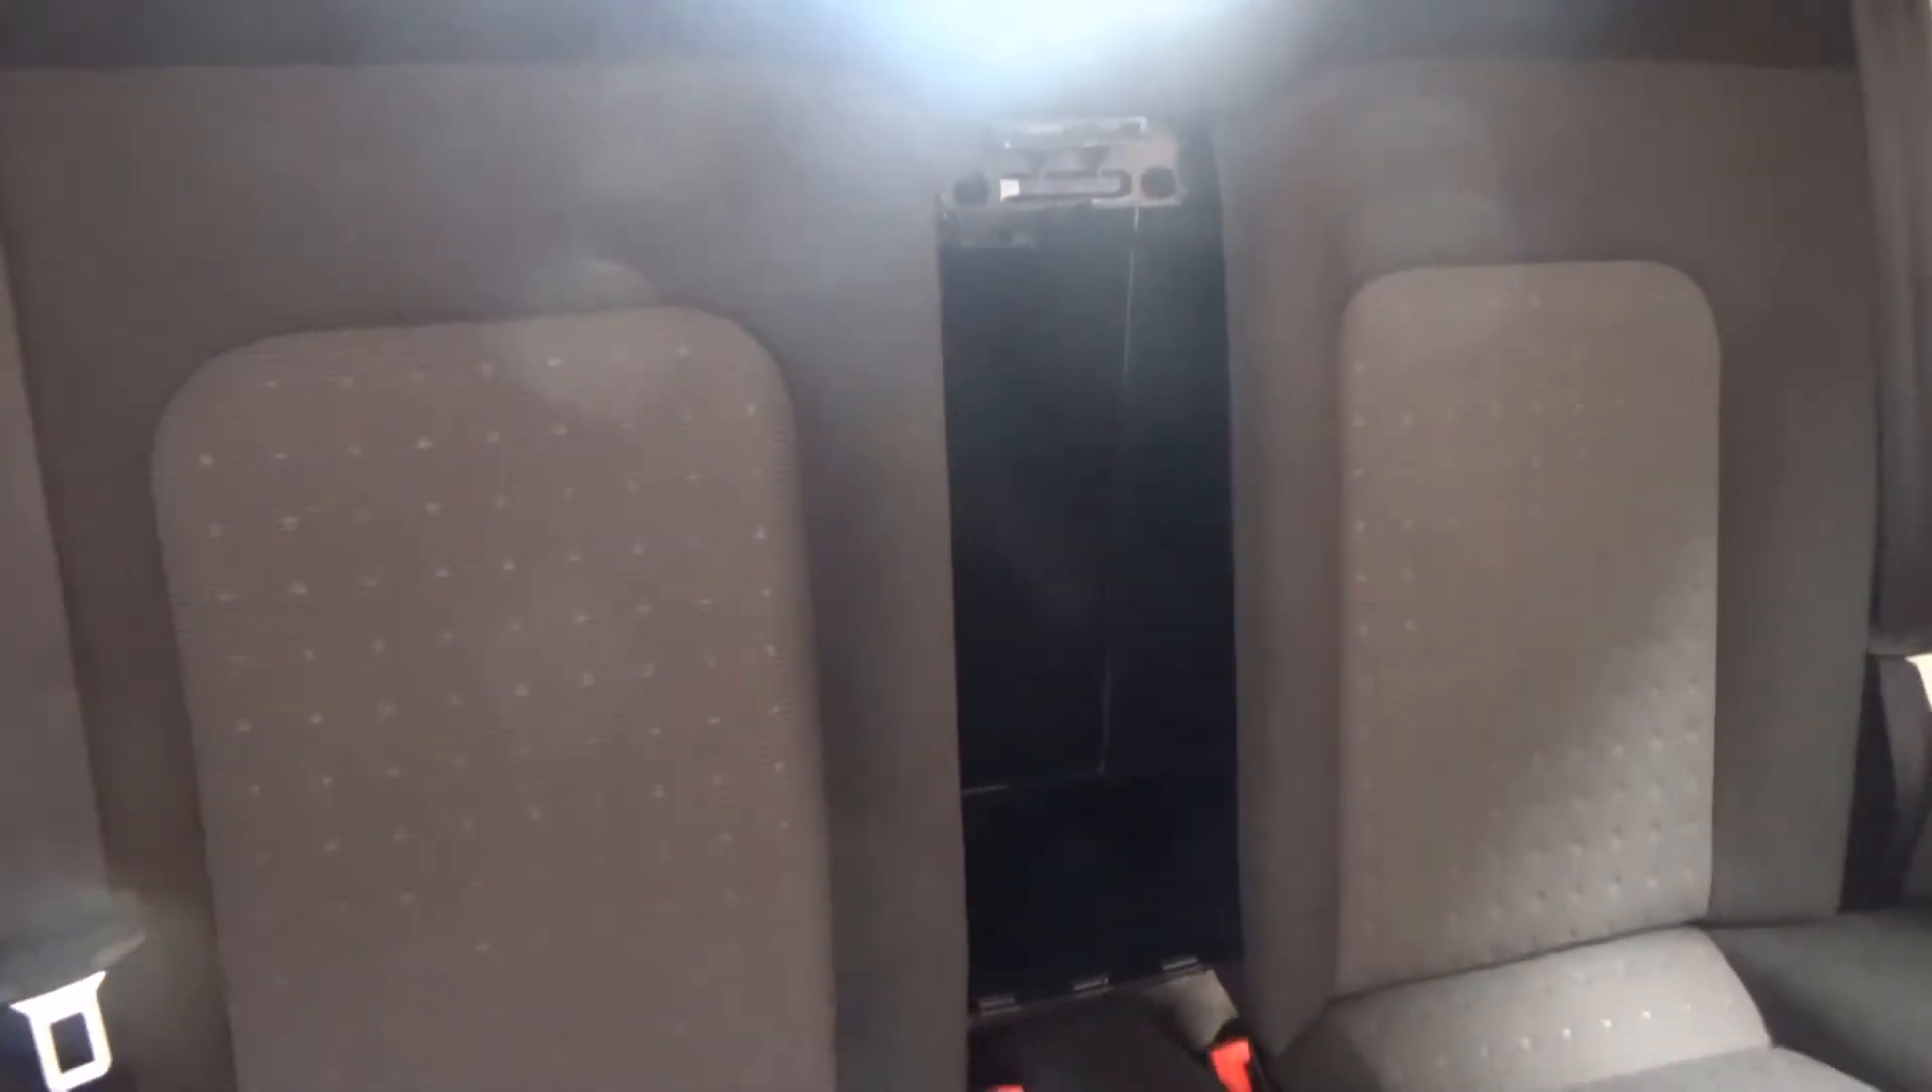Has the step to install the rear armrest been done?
No.